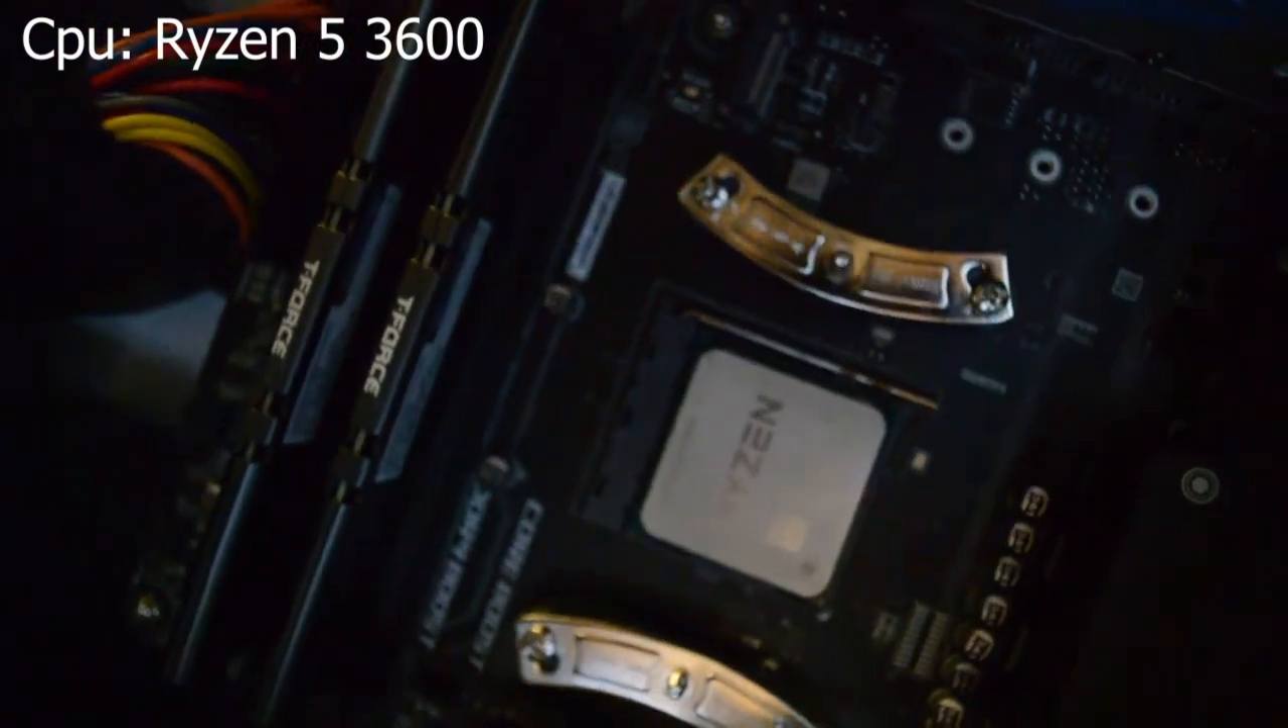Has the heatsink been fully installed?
No.